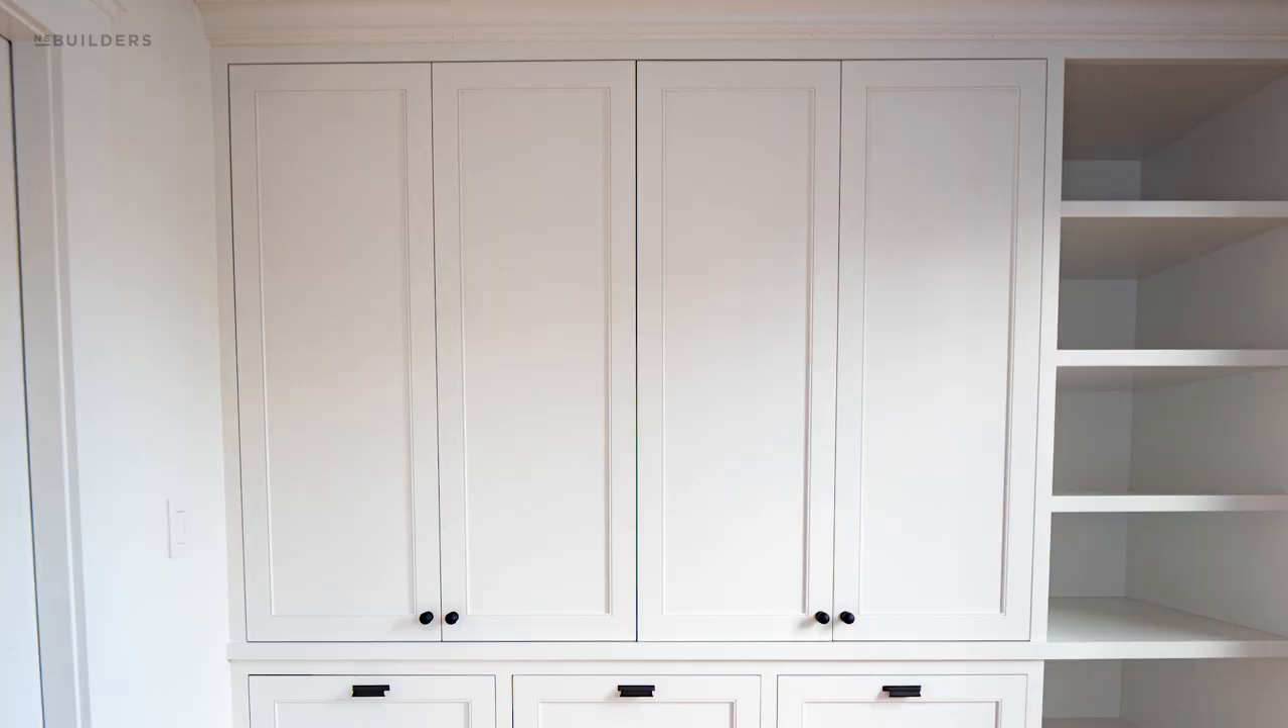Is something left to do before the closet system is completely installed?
No.